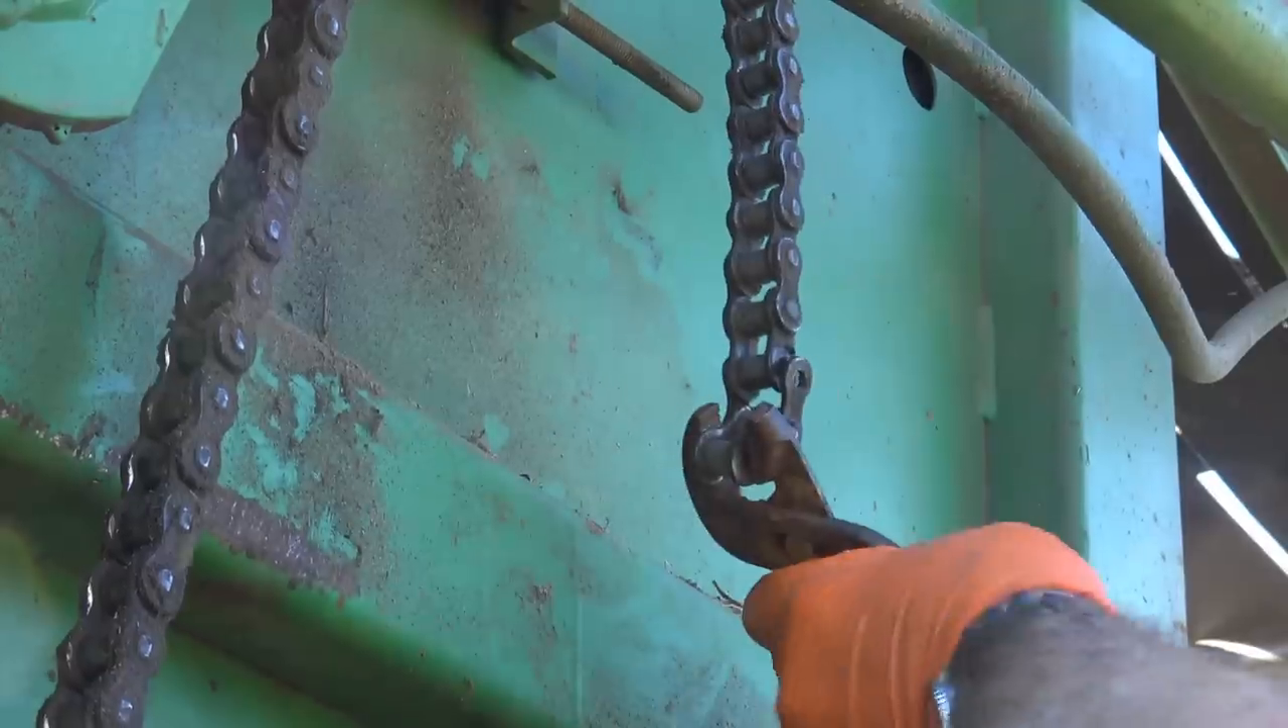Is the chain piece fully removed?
No.